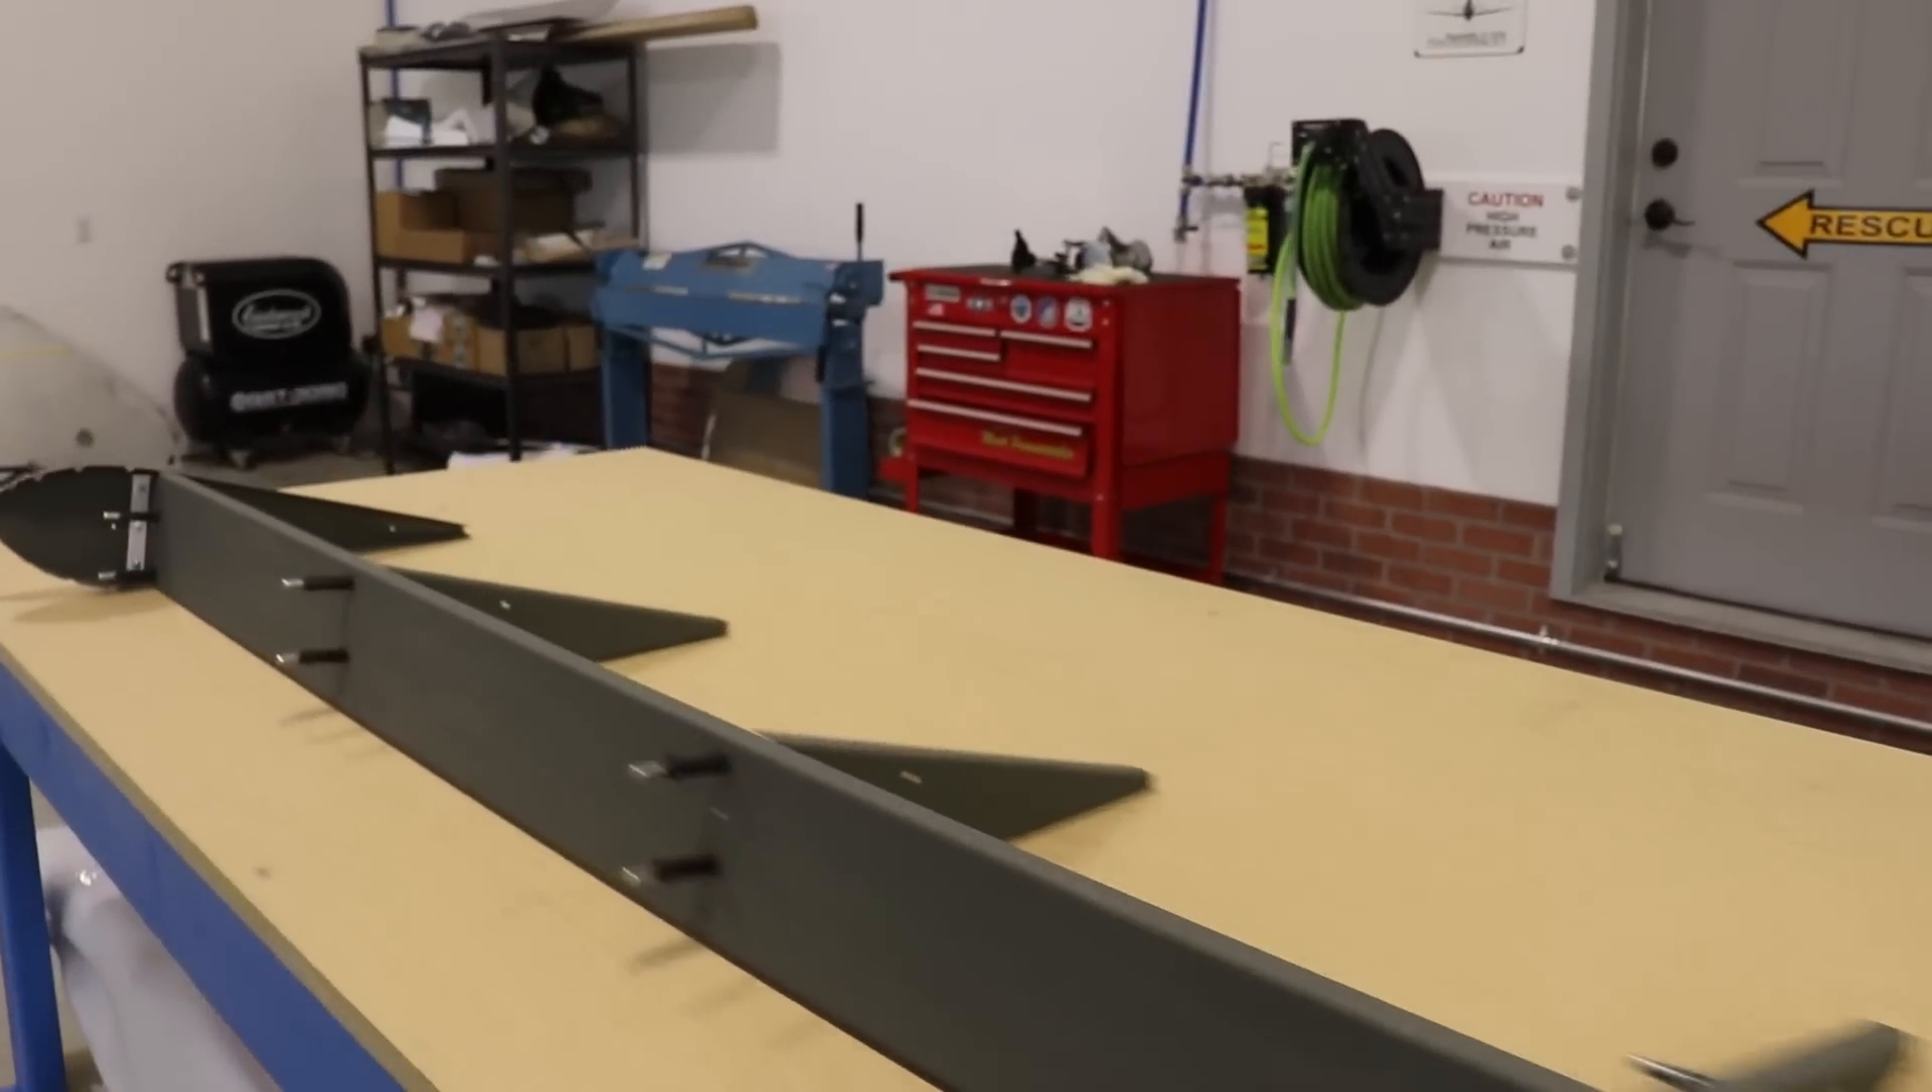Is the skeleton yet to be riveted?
Yes.